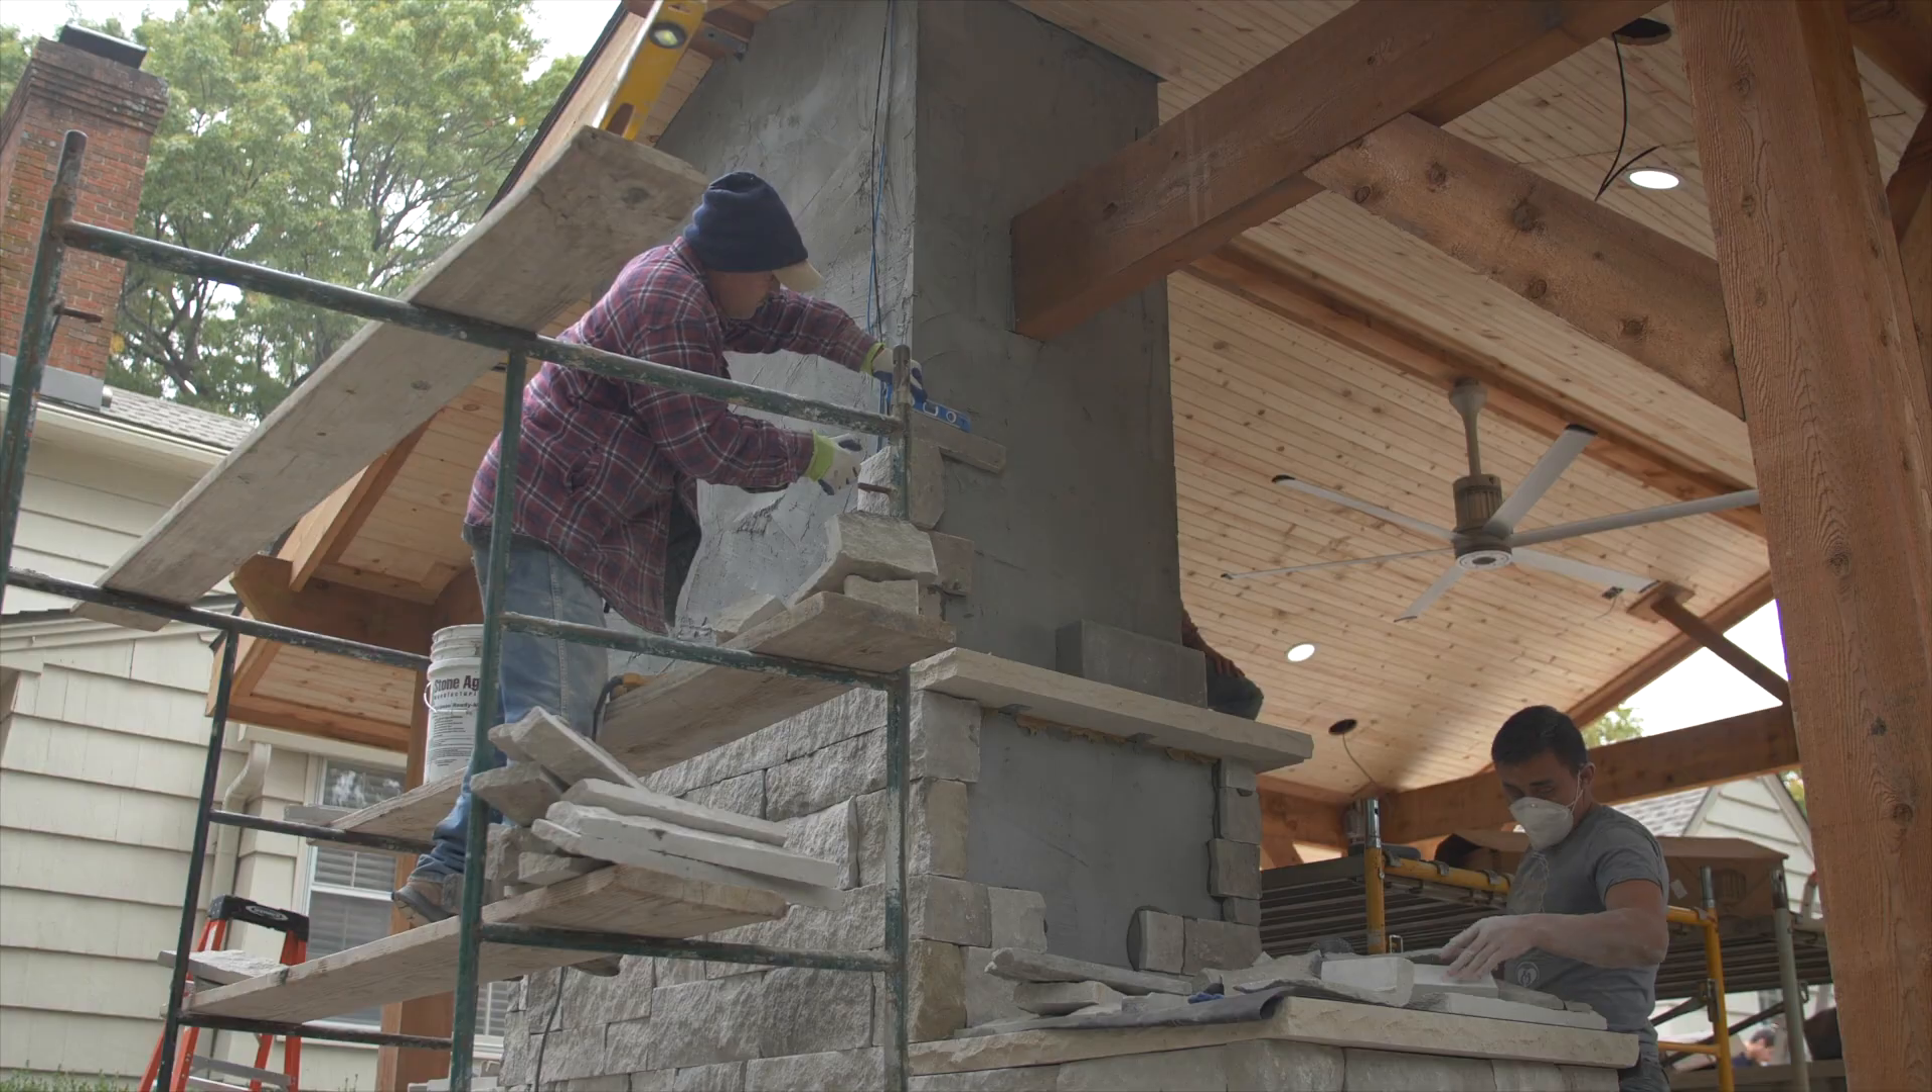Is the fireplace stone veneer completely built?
No.